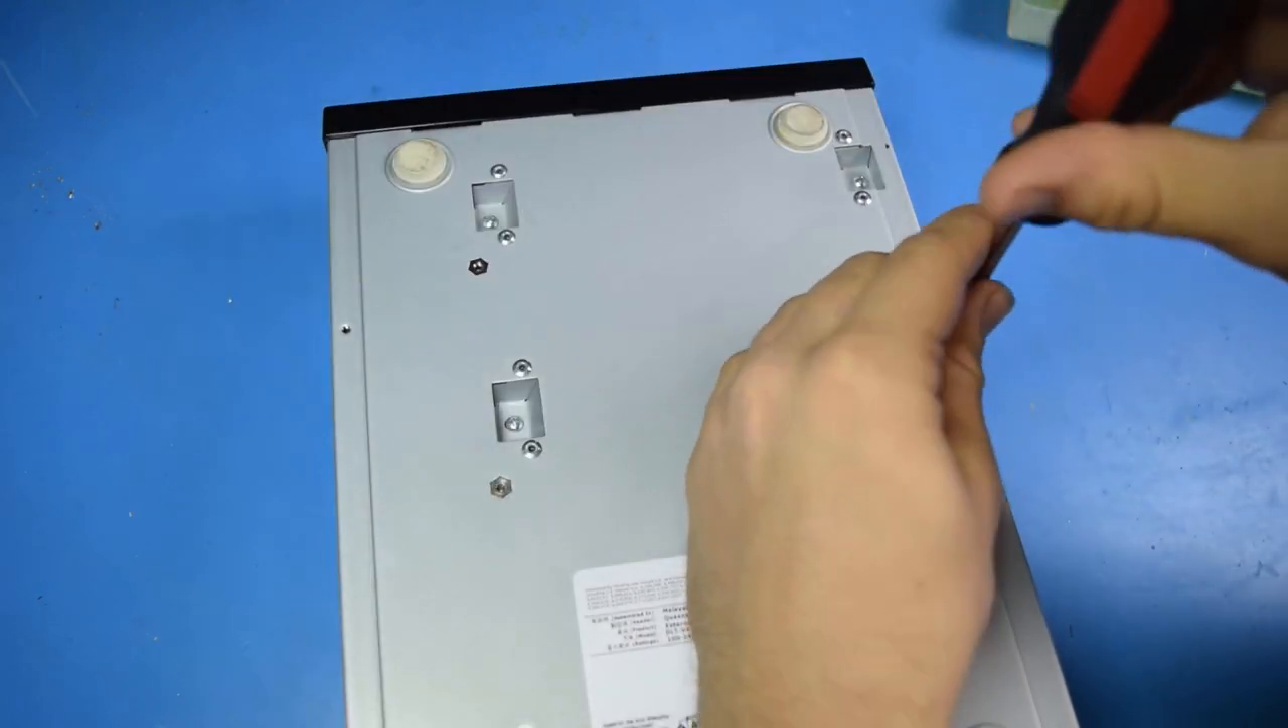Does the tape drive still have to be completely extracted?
Yes.